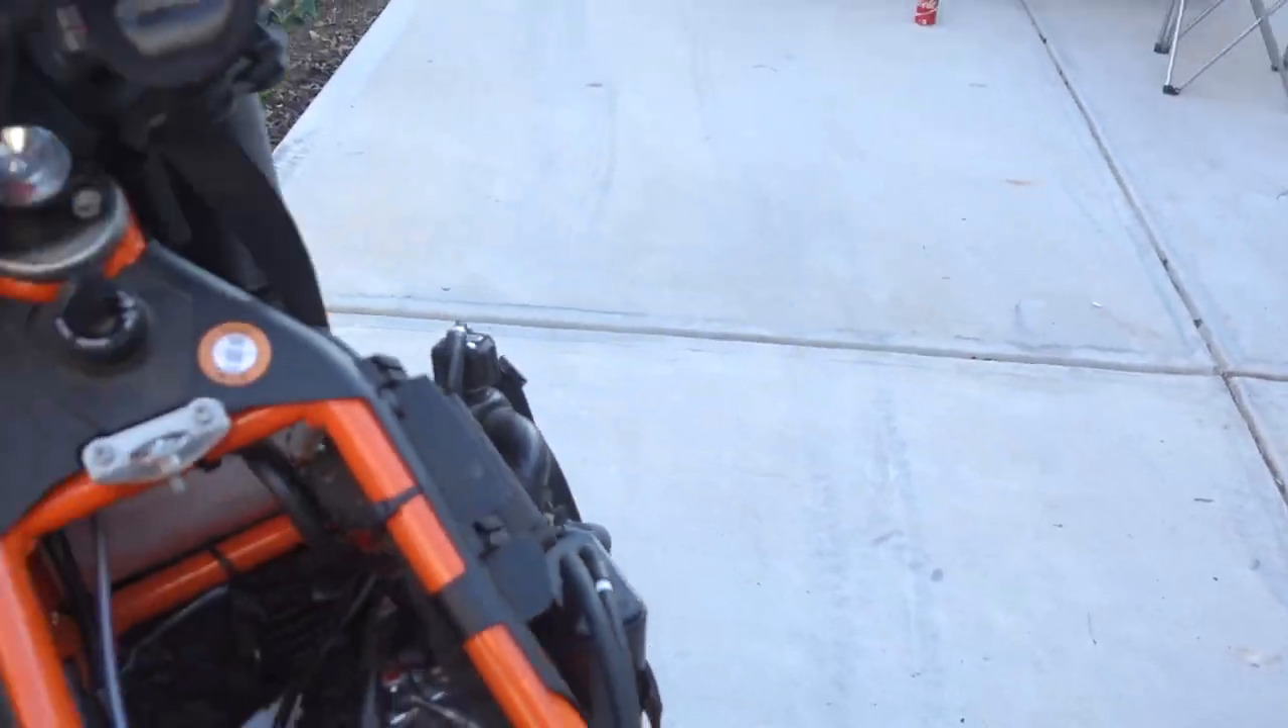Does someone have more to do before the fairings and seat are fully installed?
Yes.